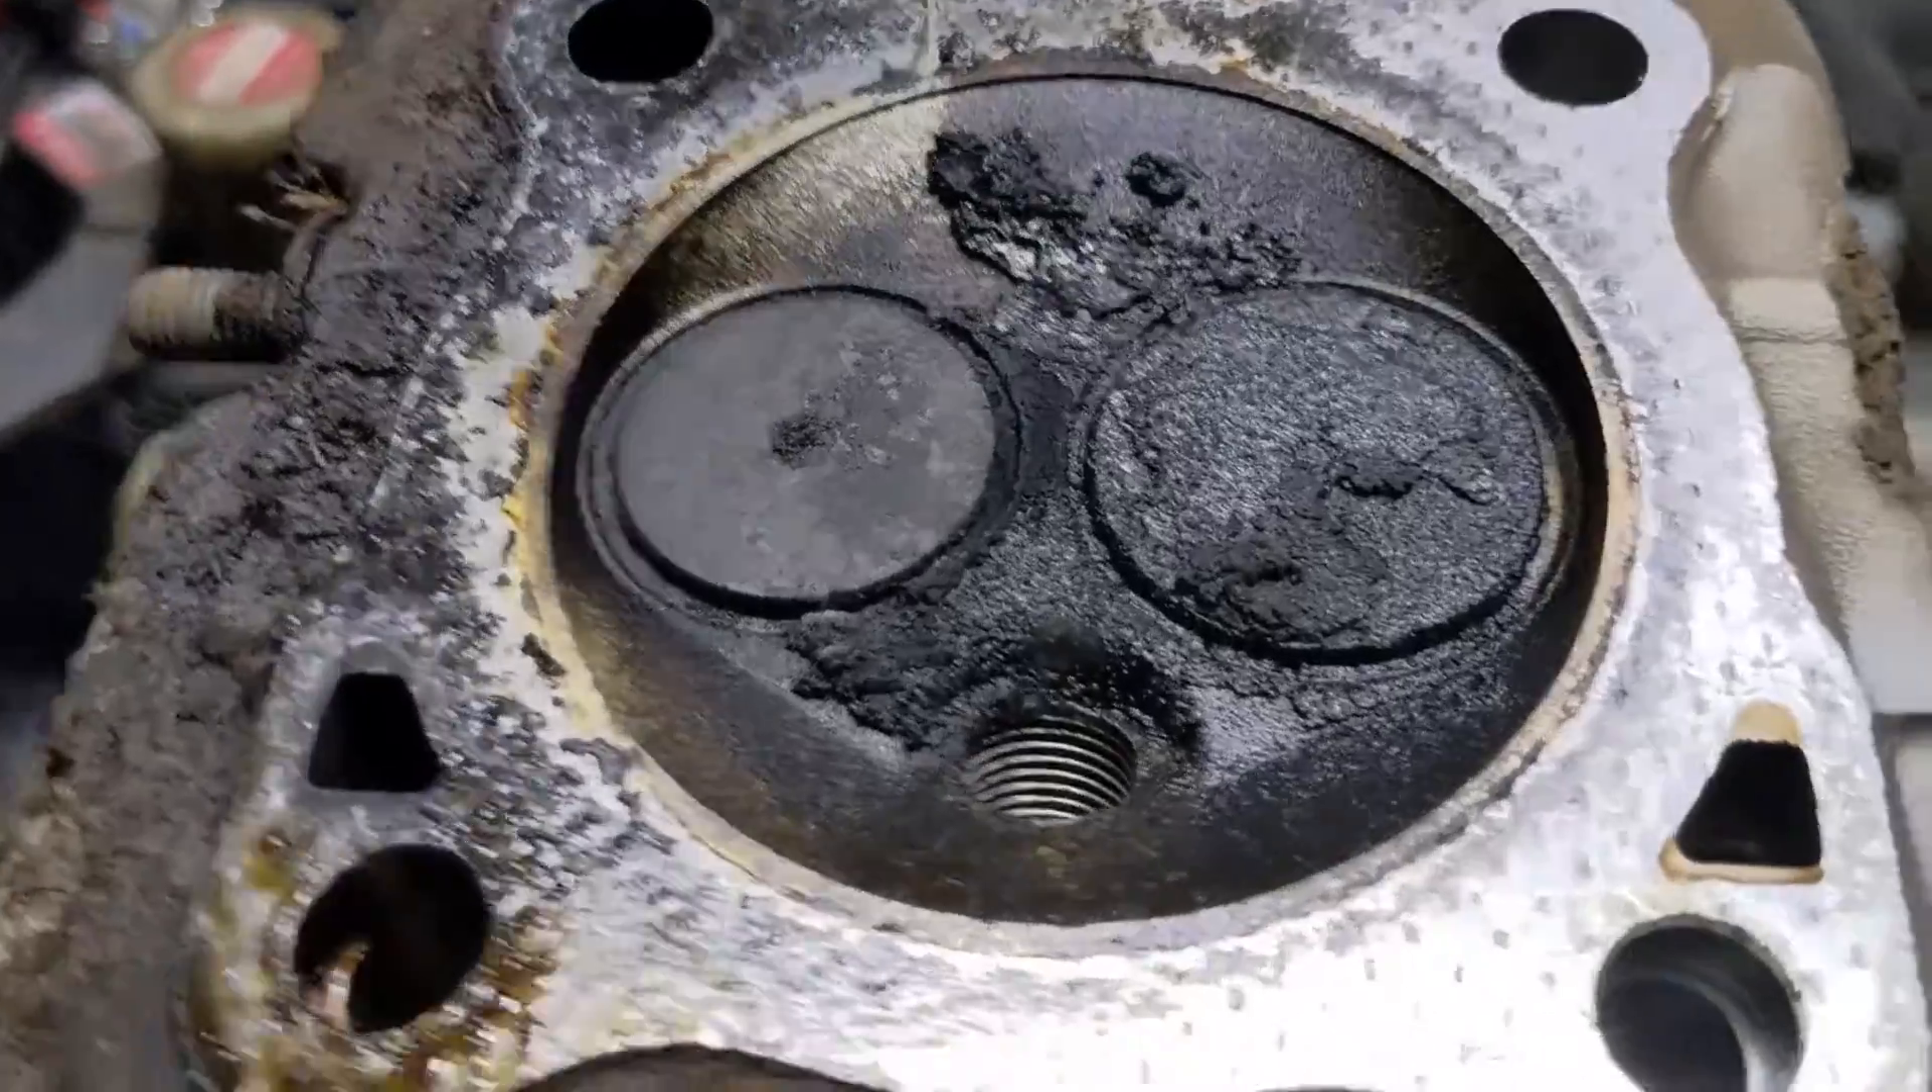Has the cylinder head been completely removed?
Yes.